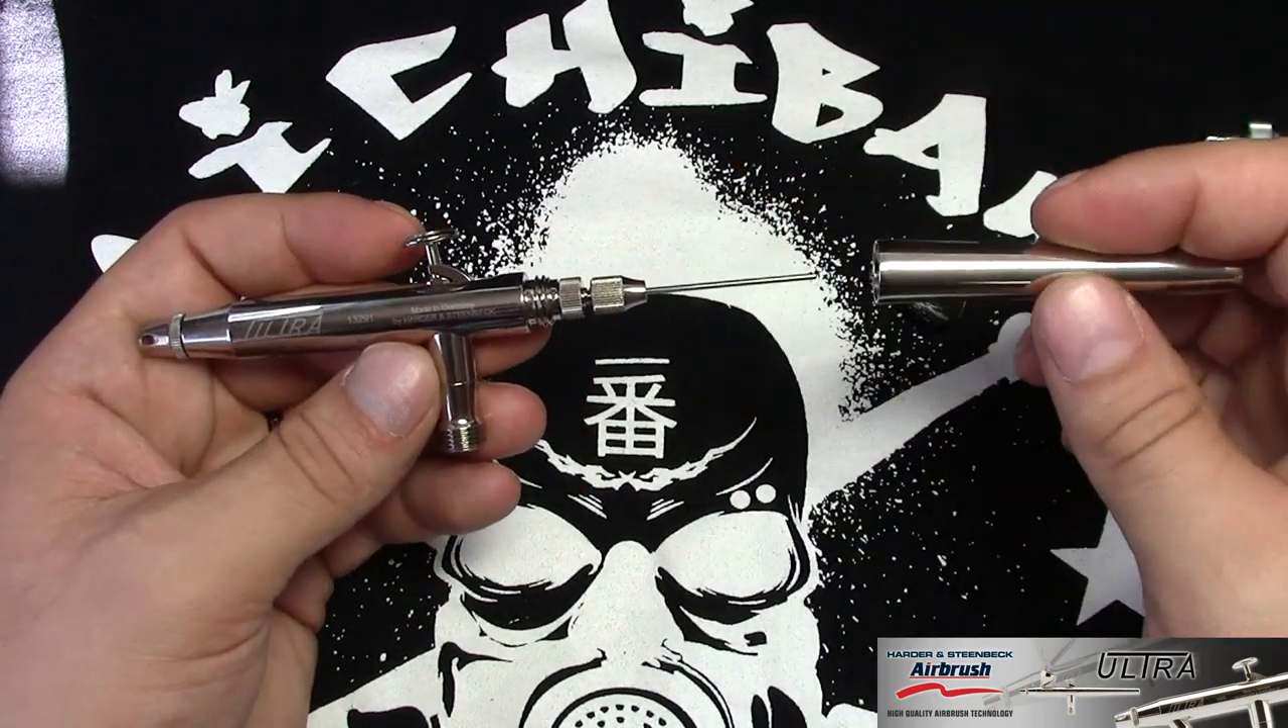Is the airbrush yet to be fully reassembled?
Yes.